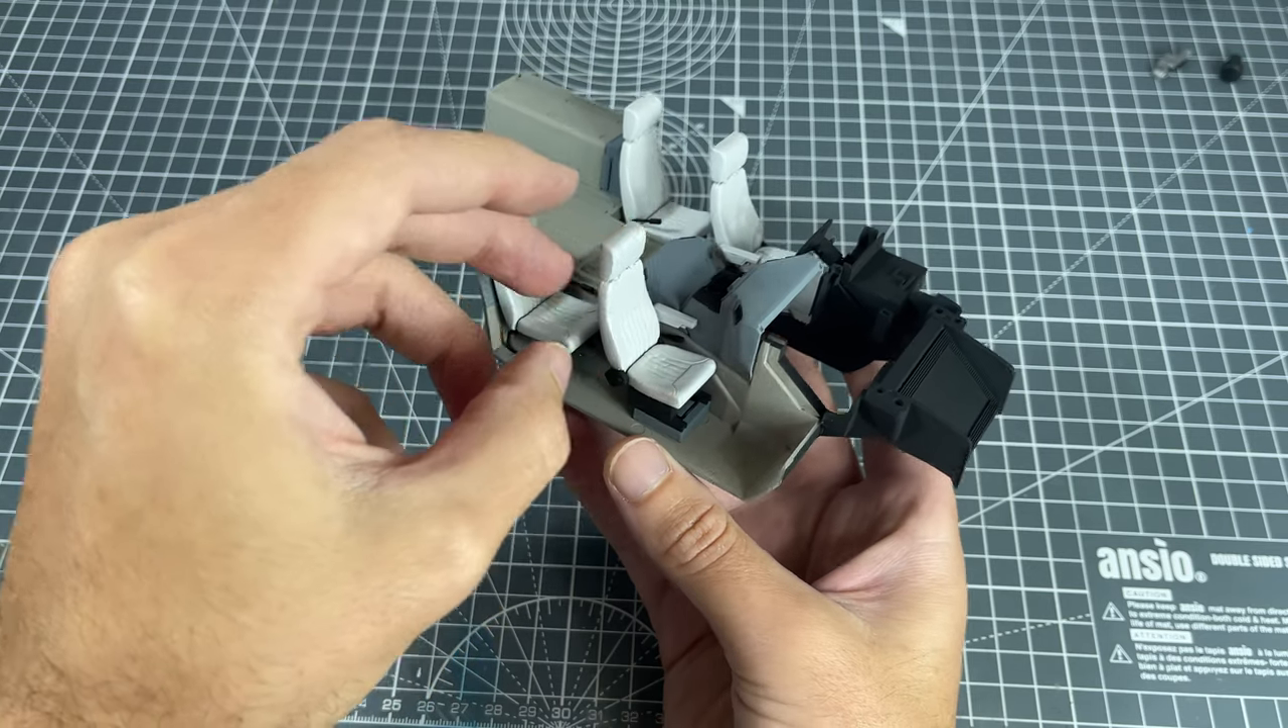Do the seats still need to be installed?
No.